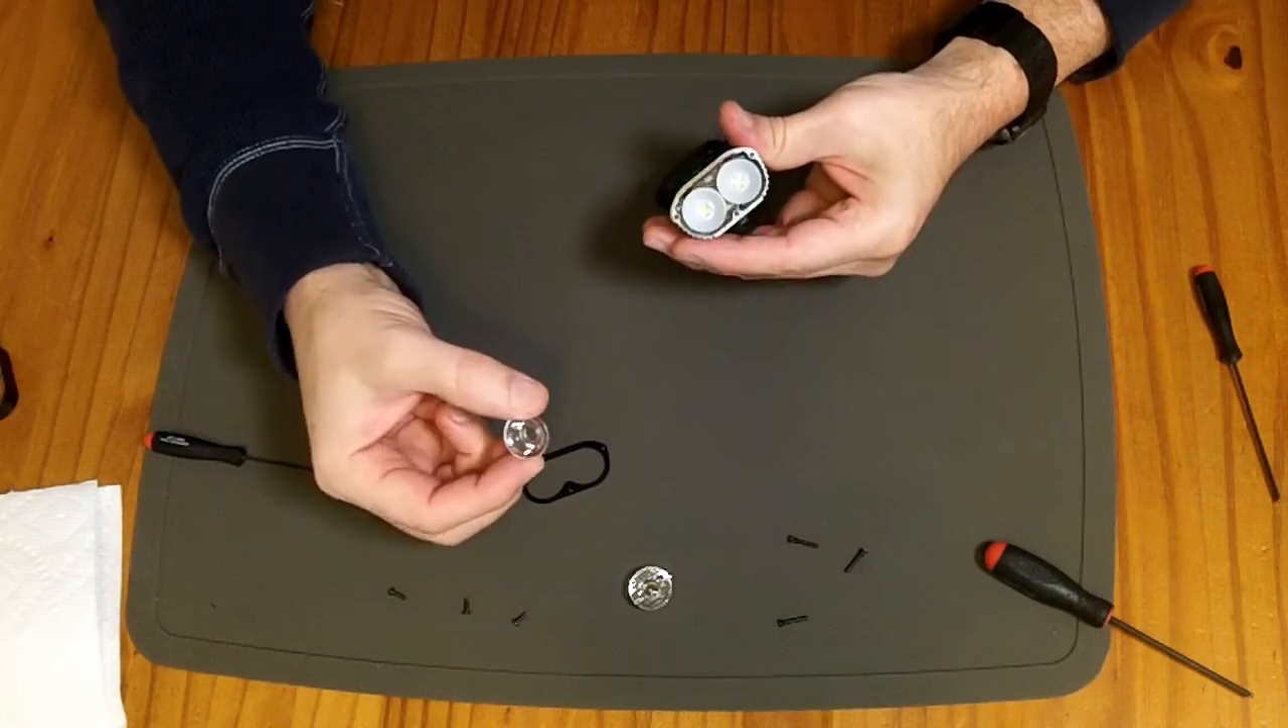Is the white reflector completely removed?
No.